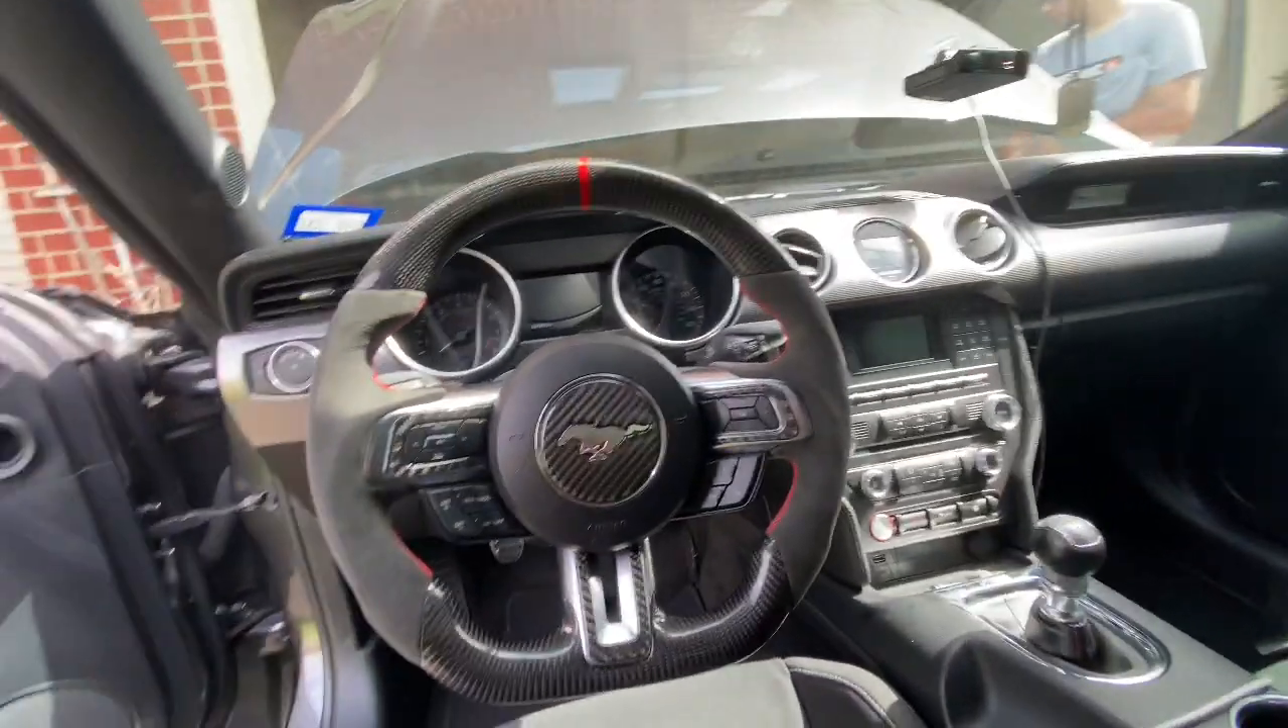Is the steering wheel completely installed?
Yes.